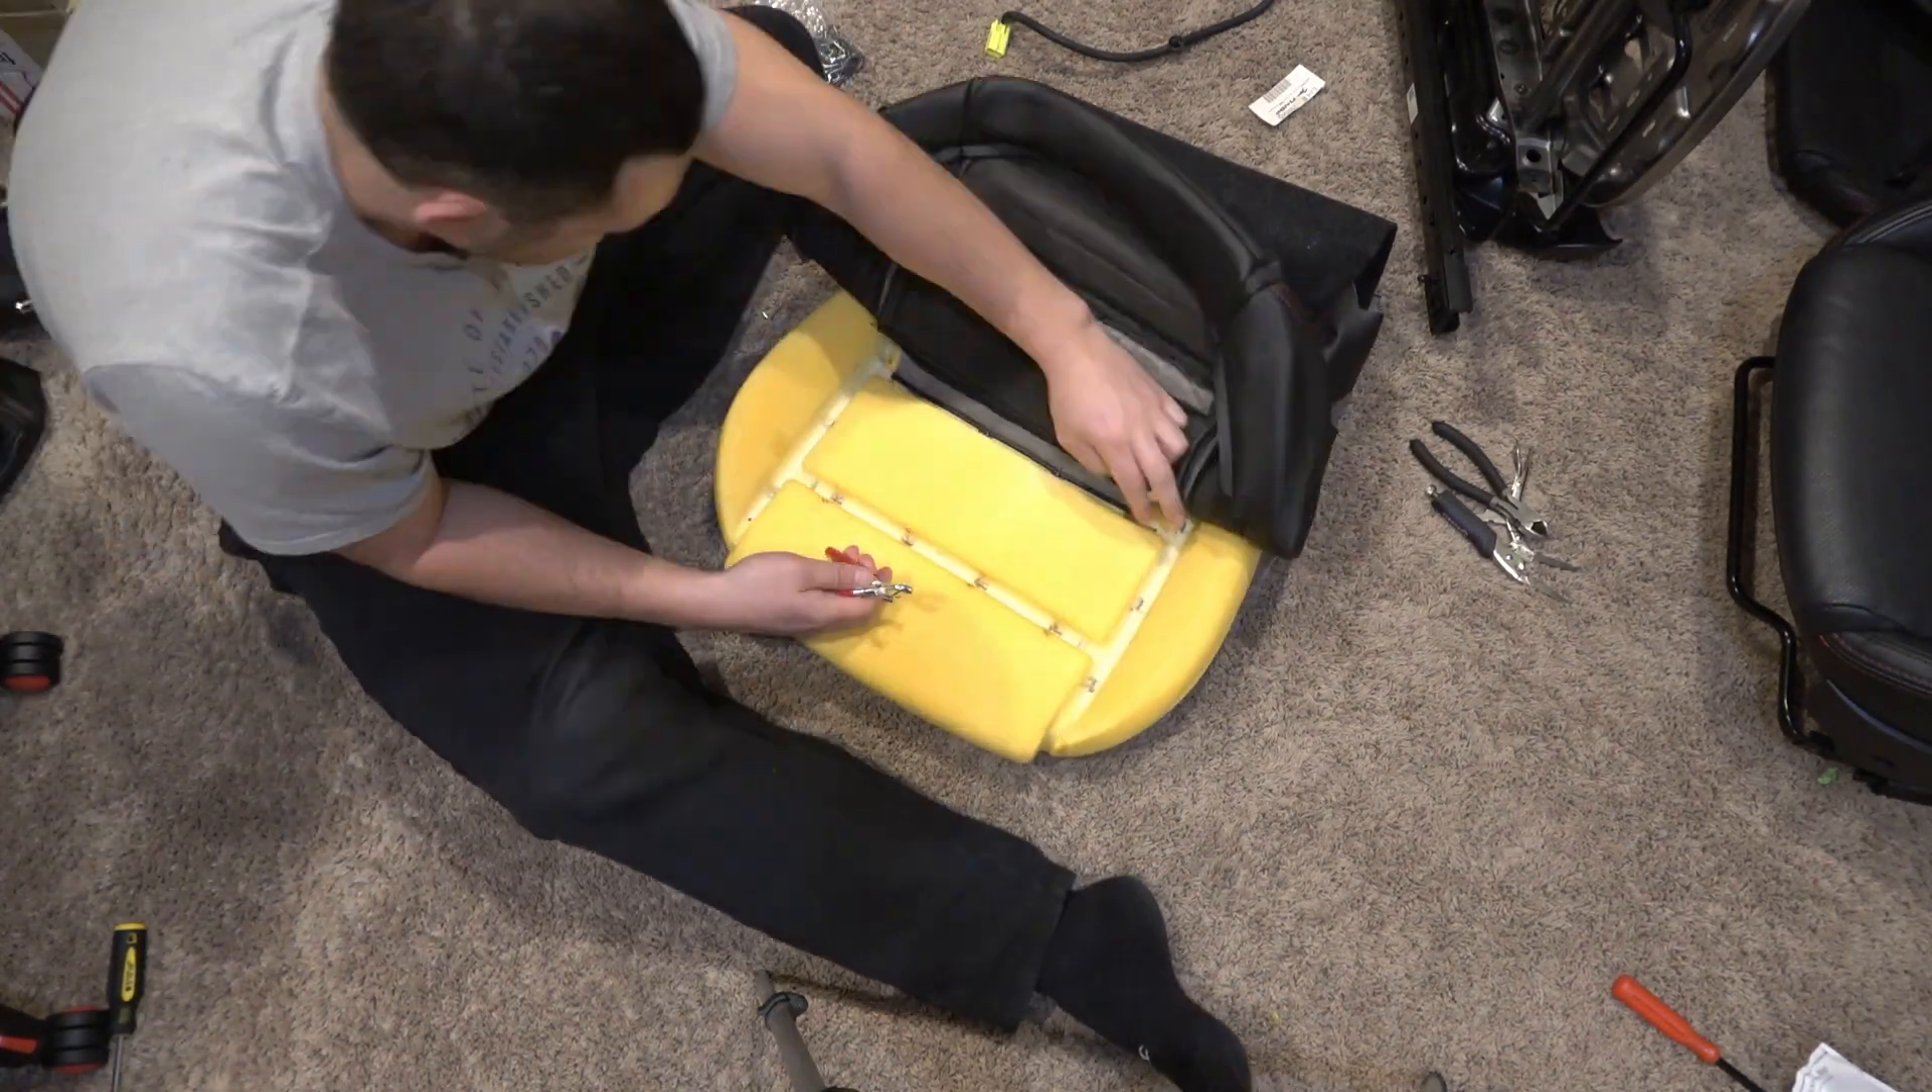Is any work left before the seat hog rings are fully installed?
Yes.